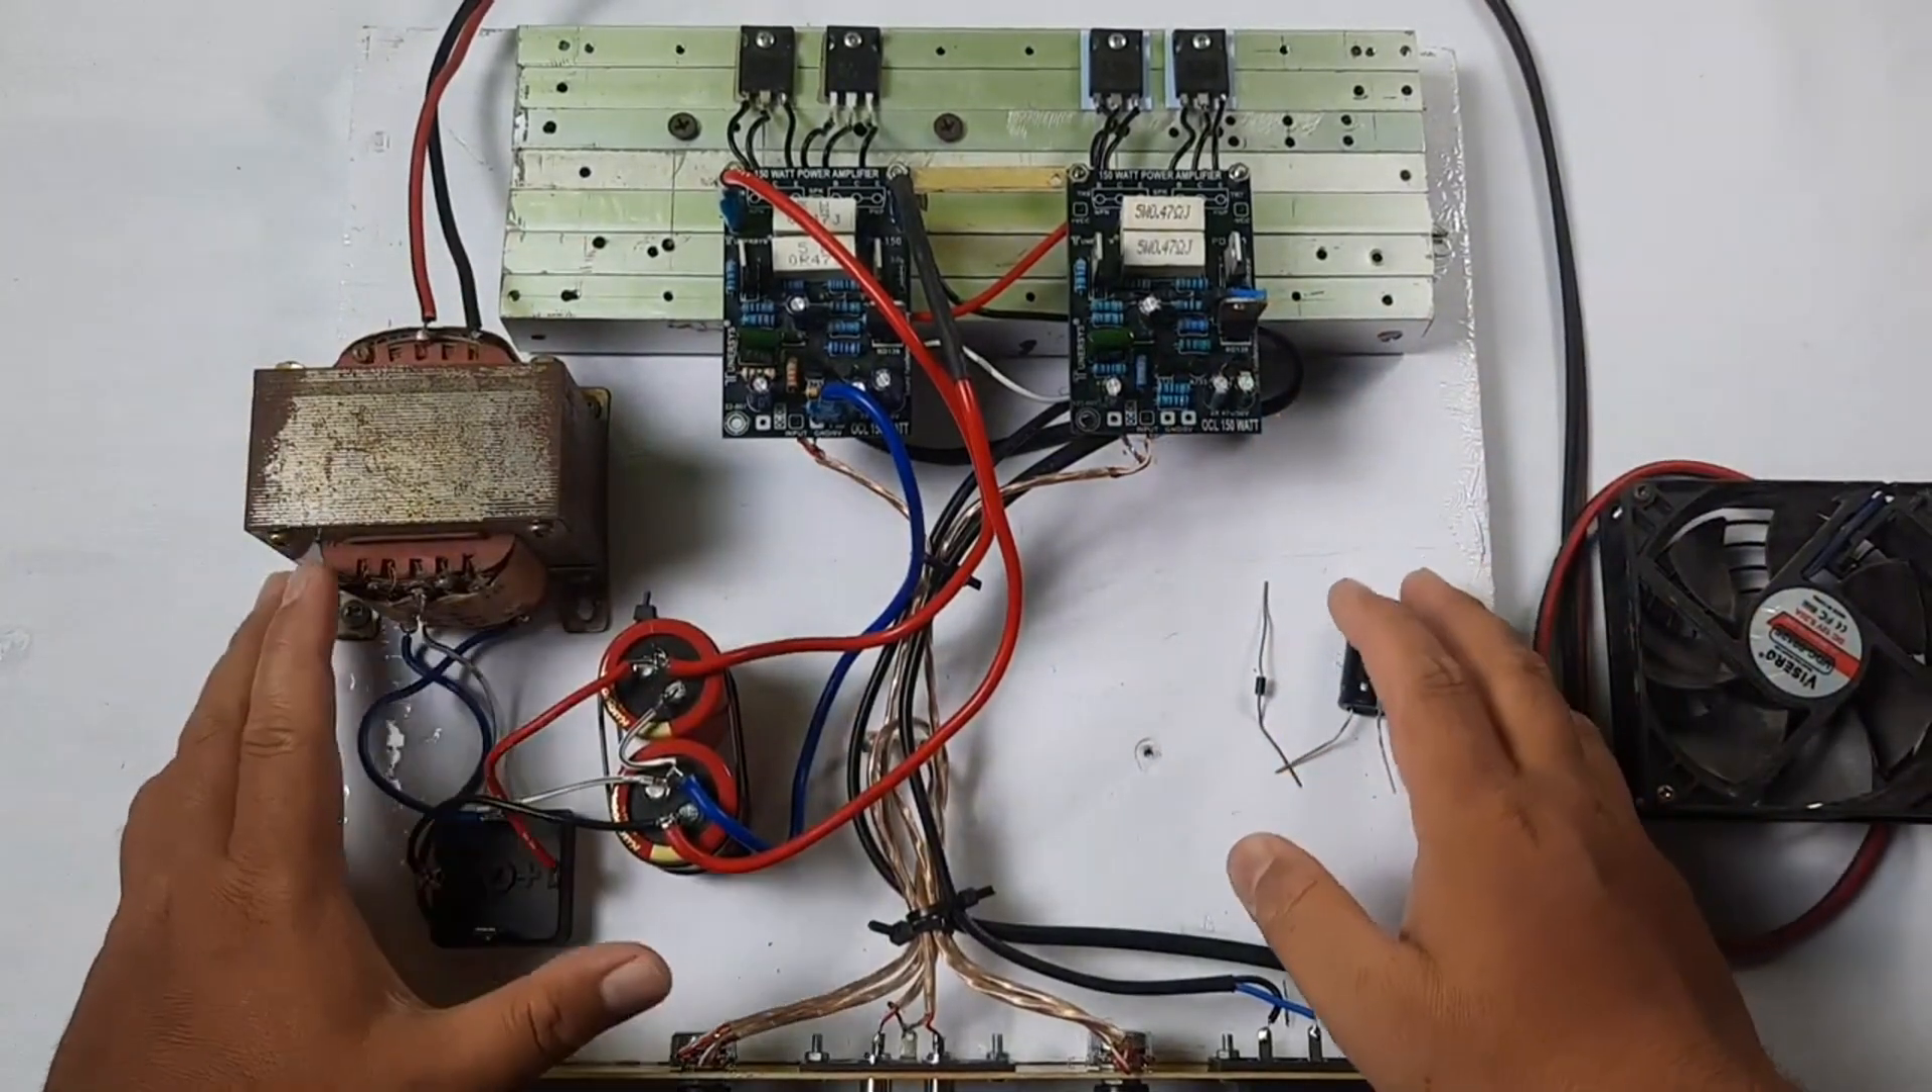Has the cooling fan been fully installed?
No.